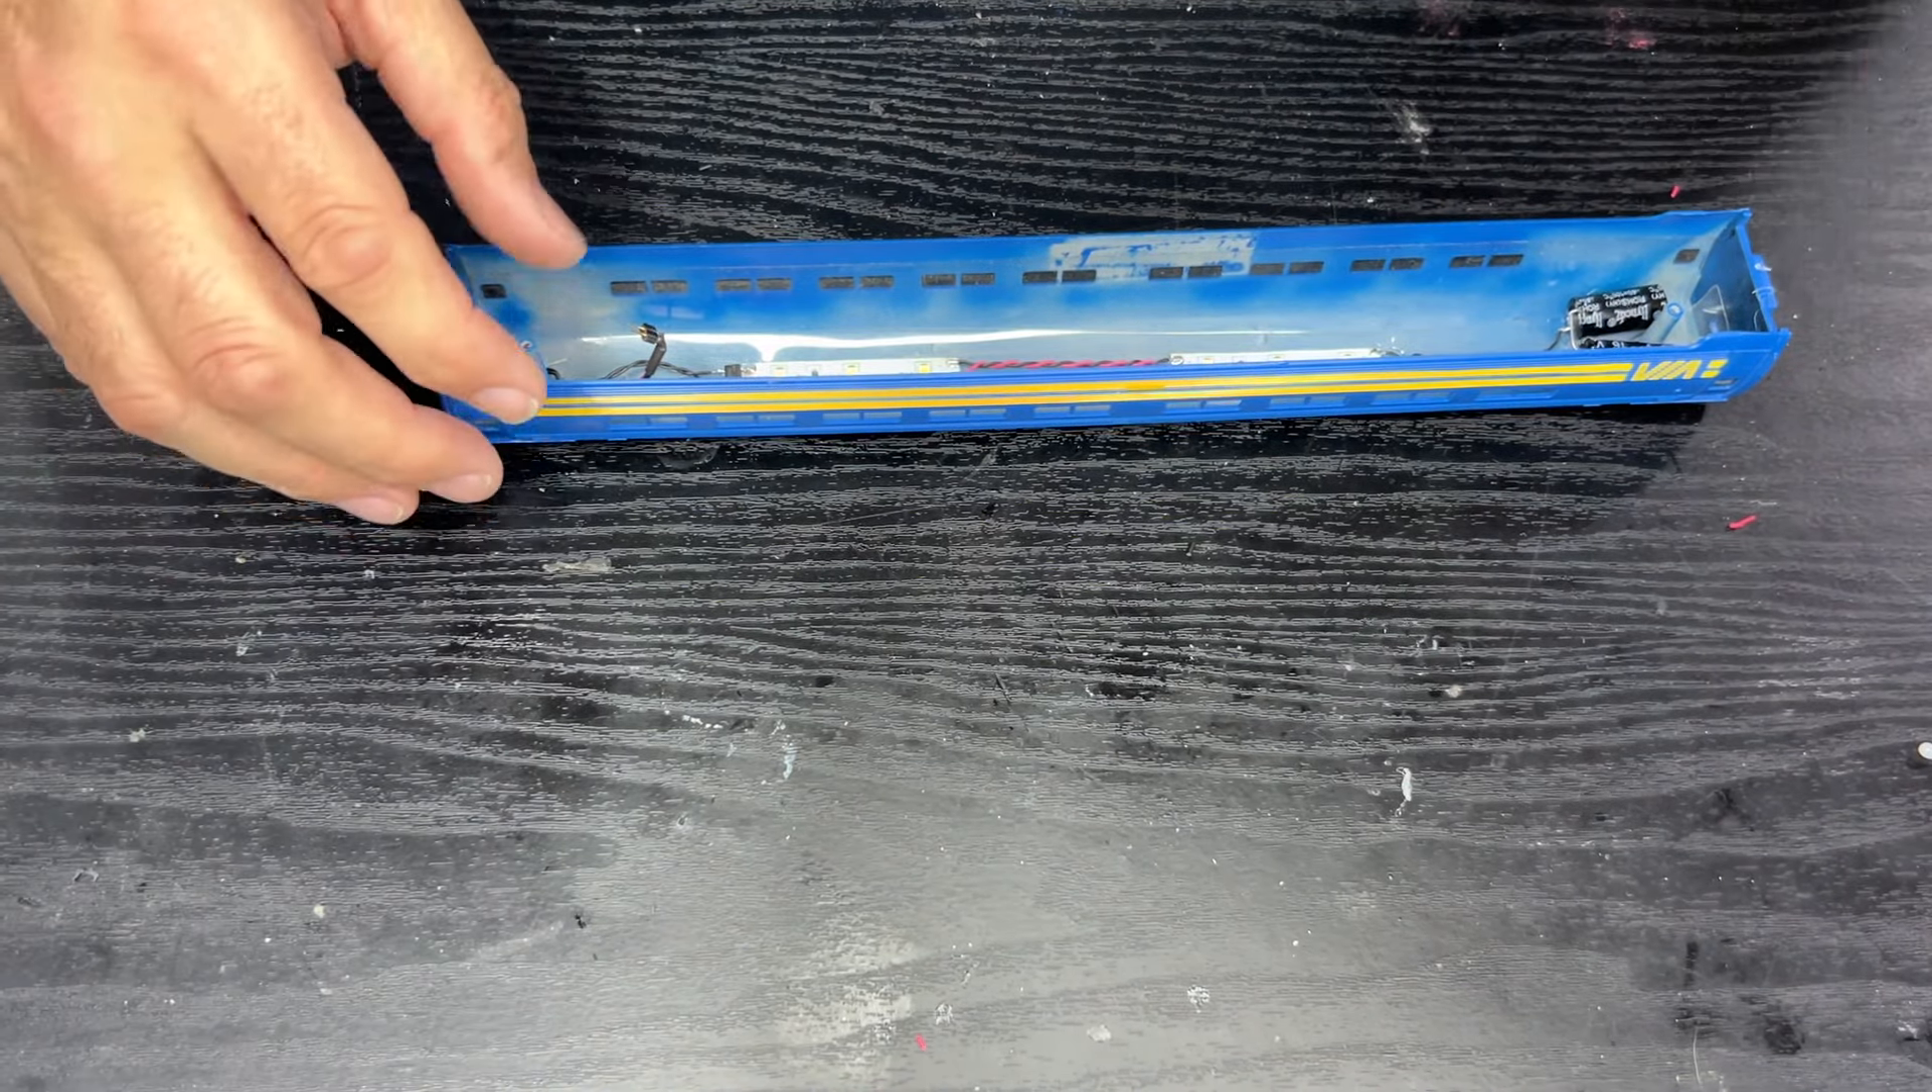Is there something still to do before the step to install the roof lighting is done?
No.